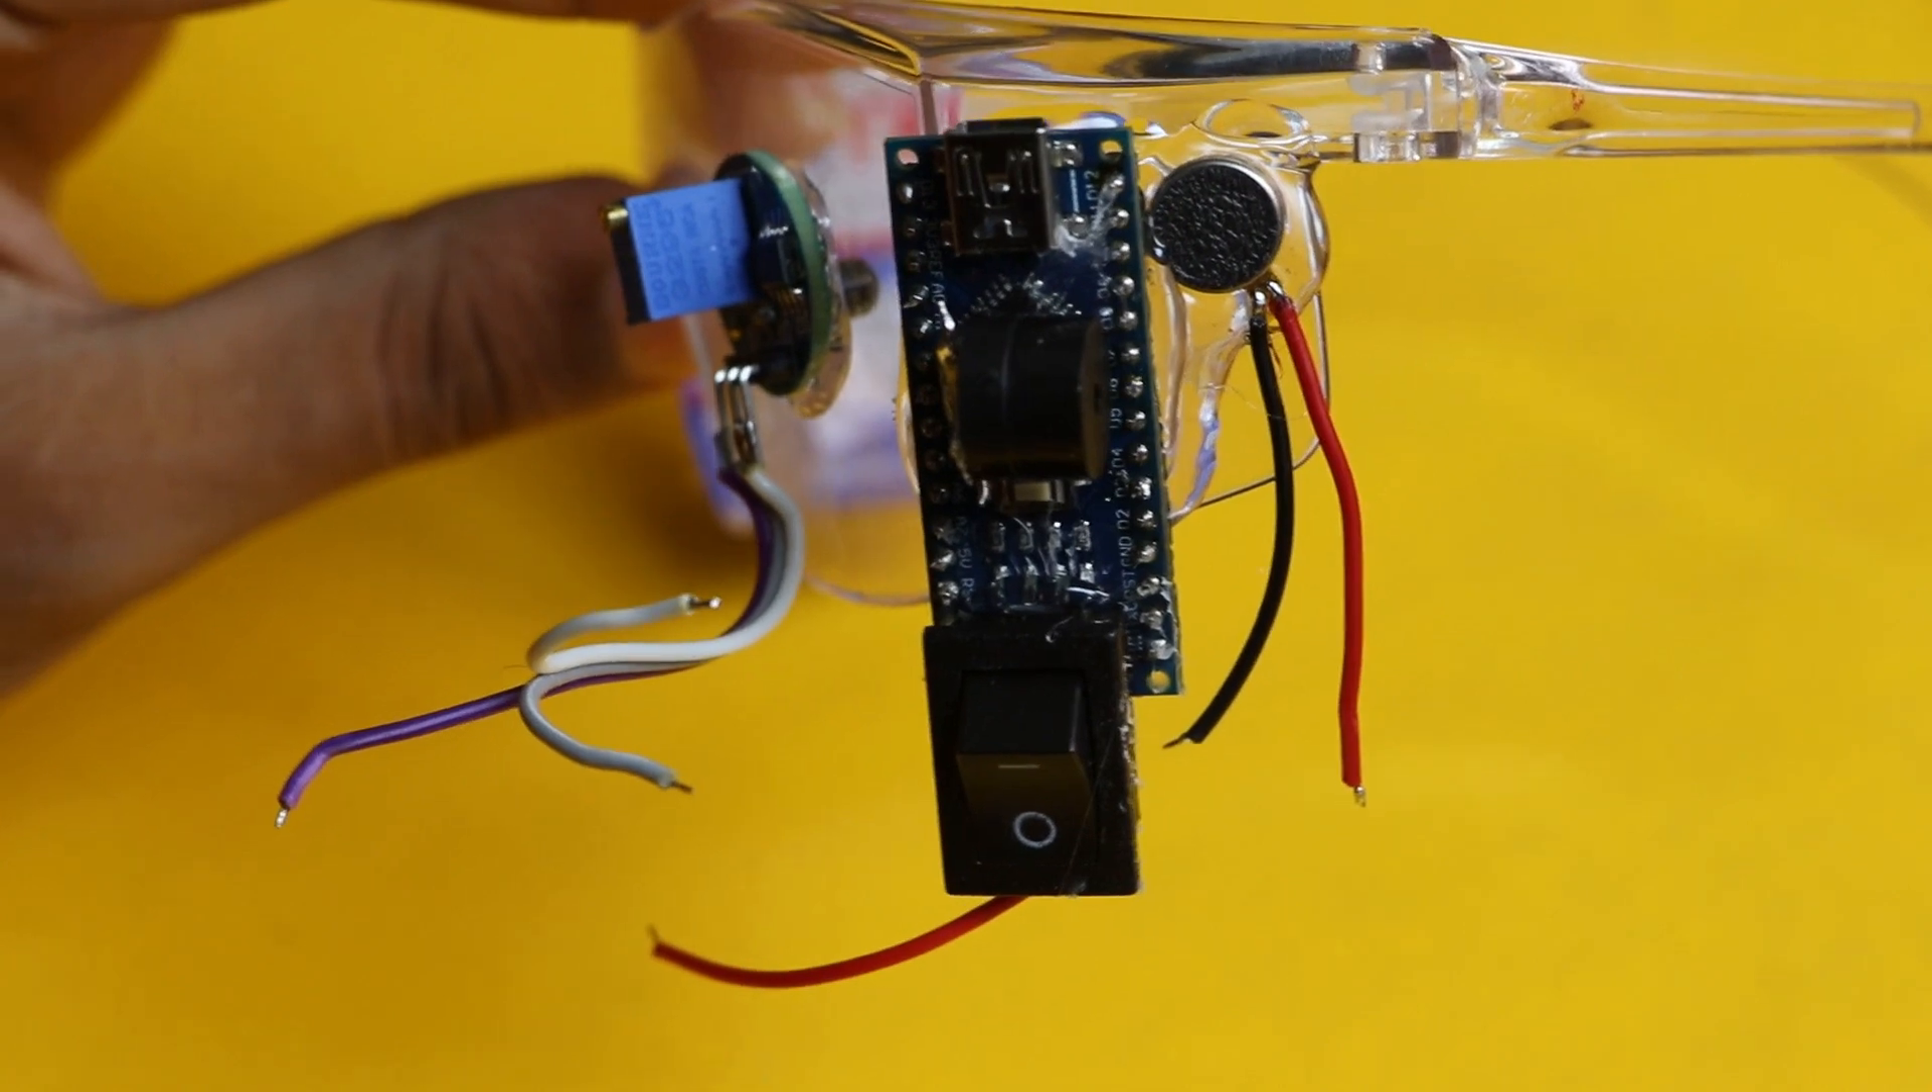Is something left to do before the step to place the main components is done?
No.